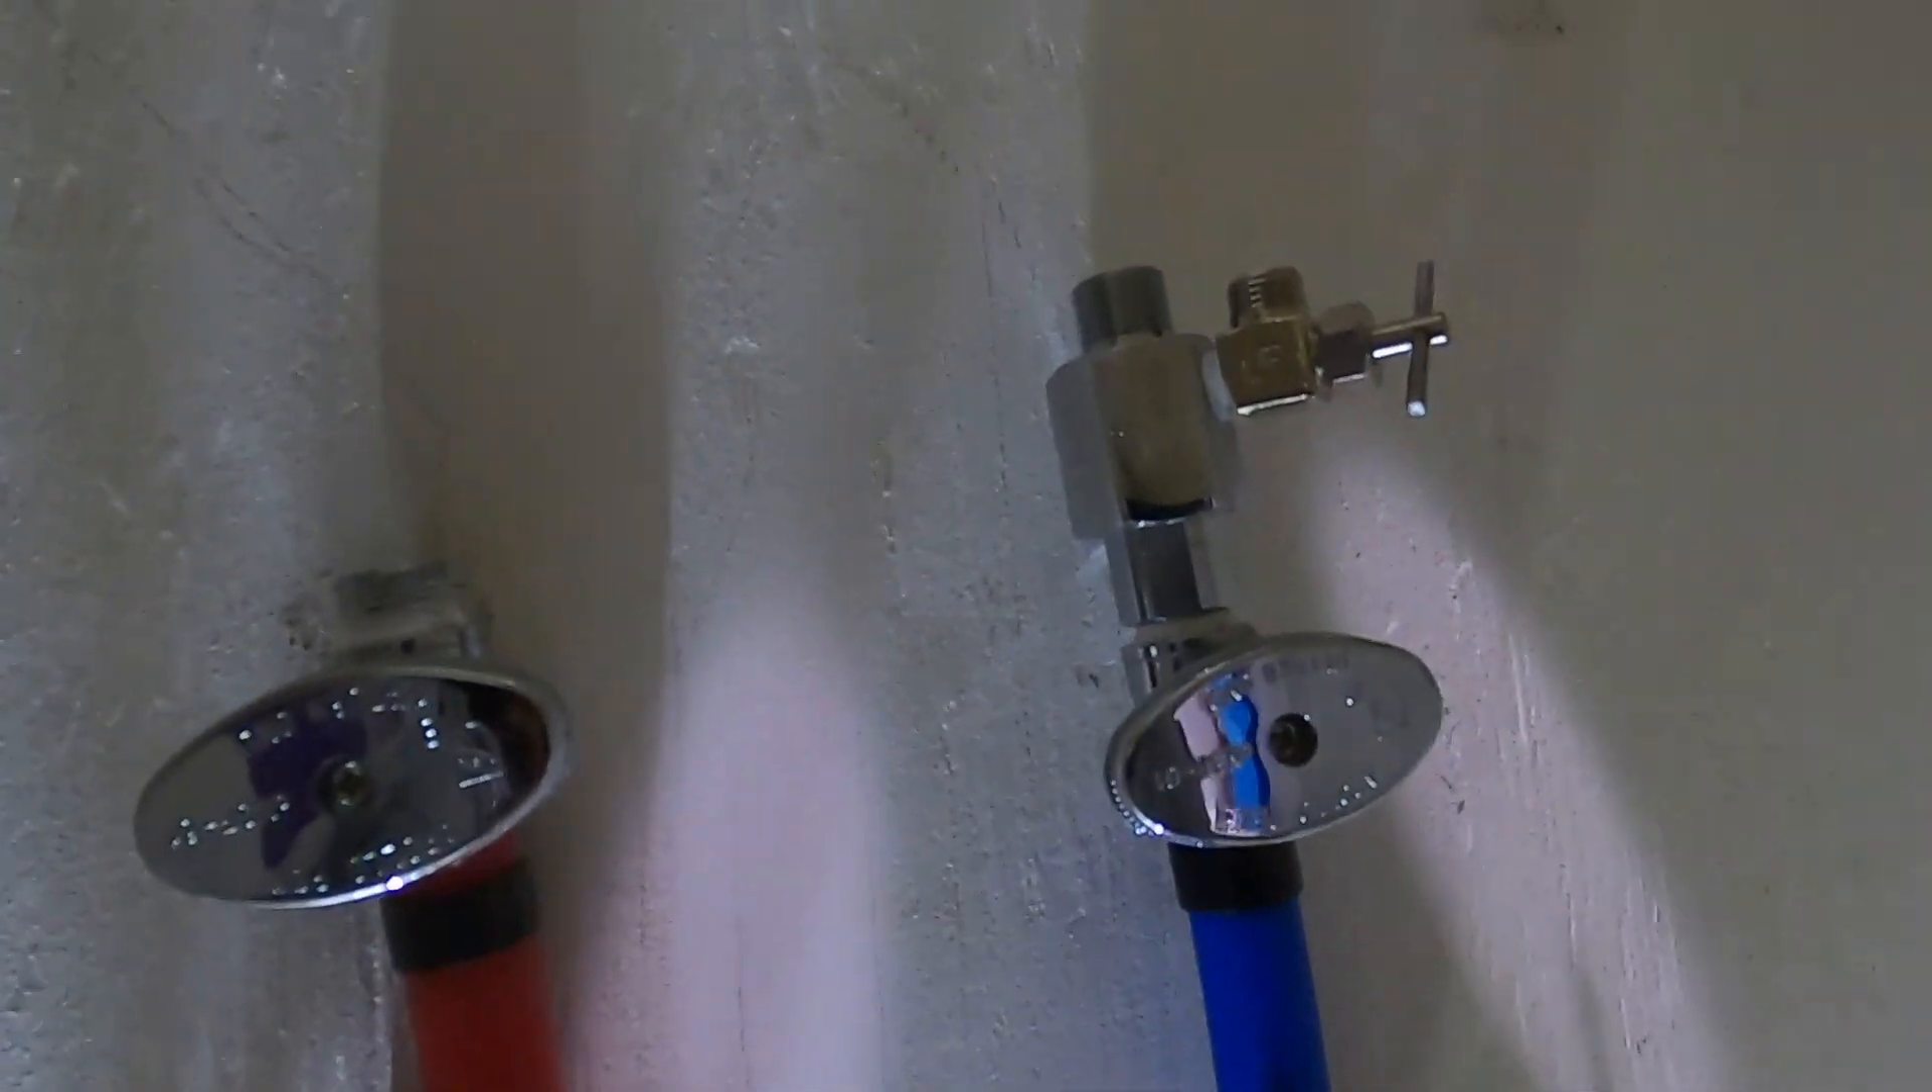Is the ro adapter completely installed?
Yes.